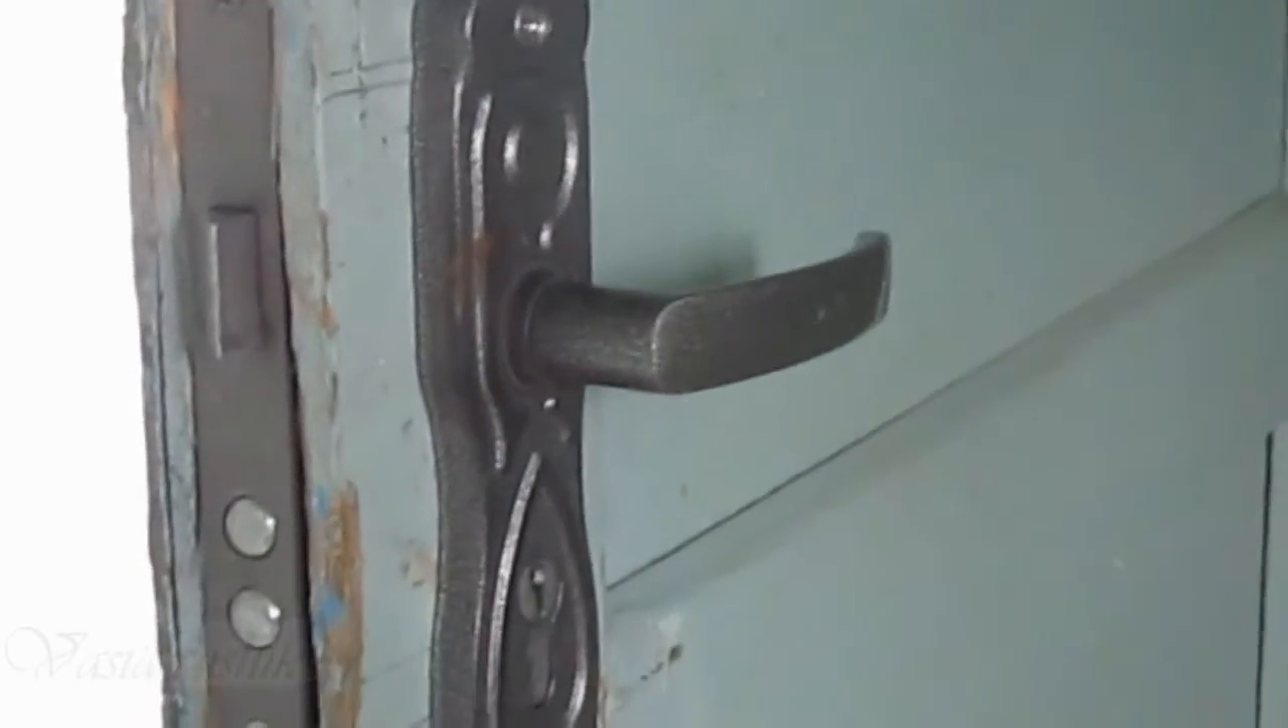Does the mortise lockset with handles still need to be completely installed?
No.